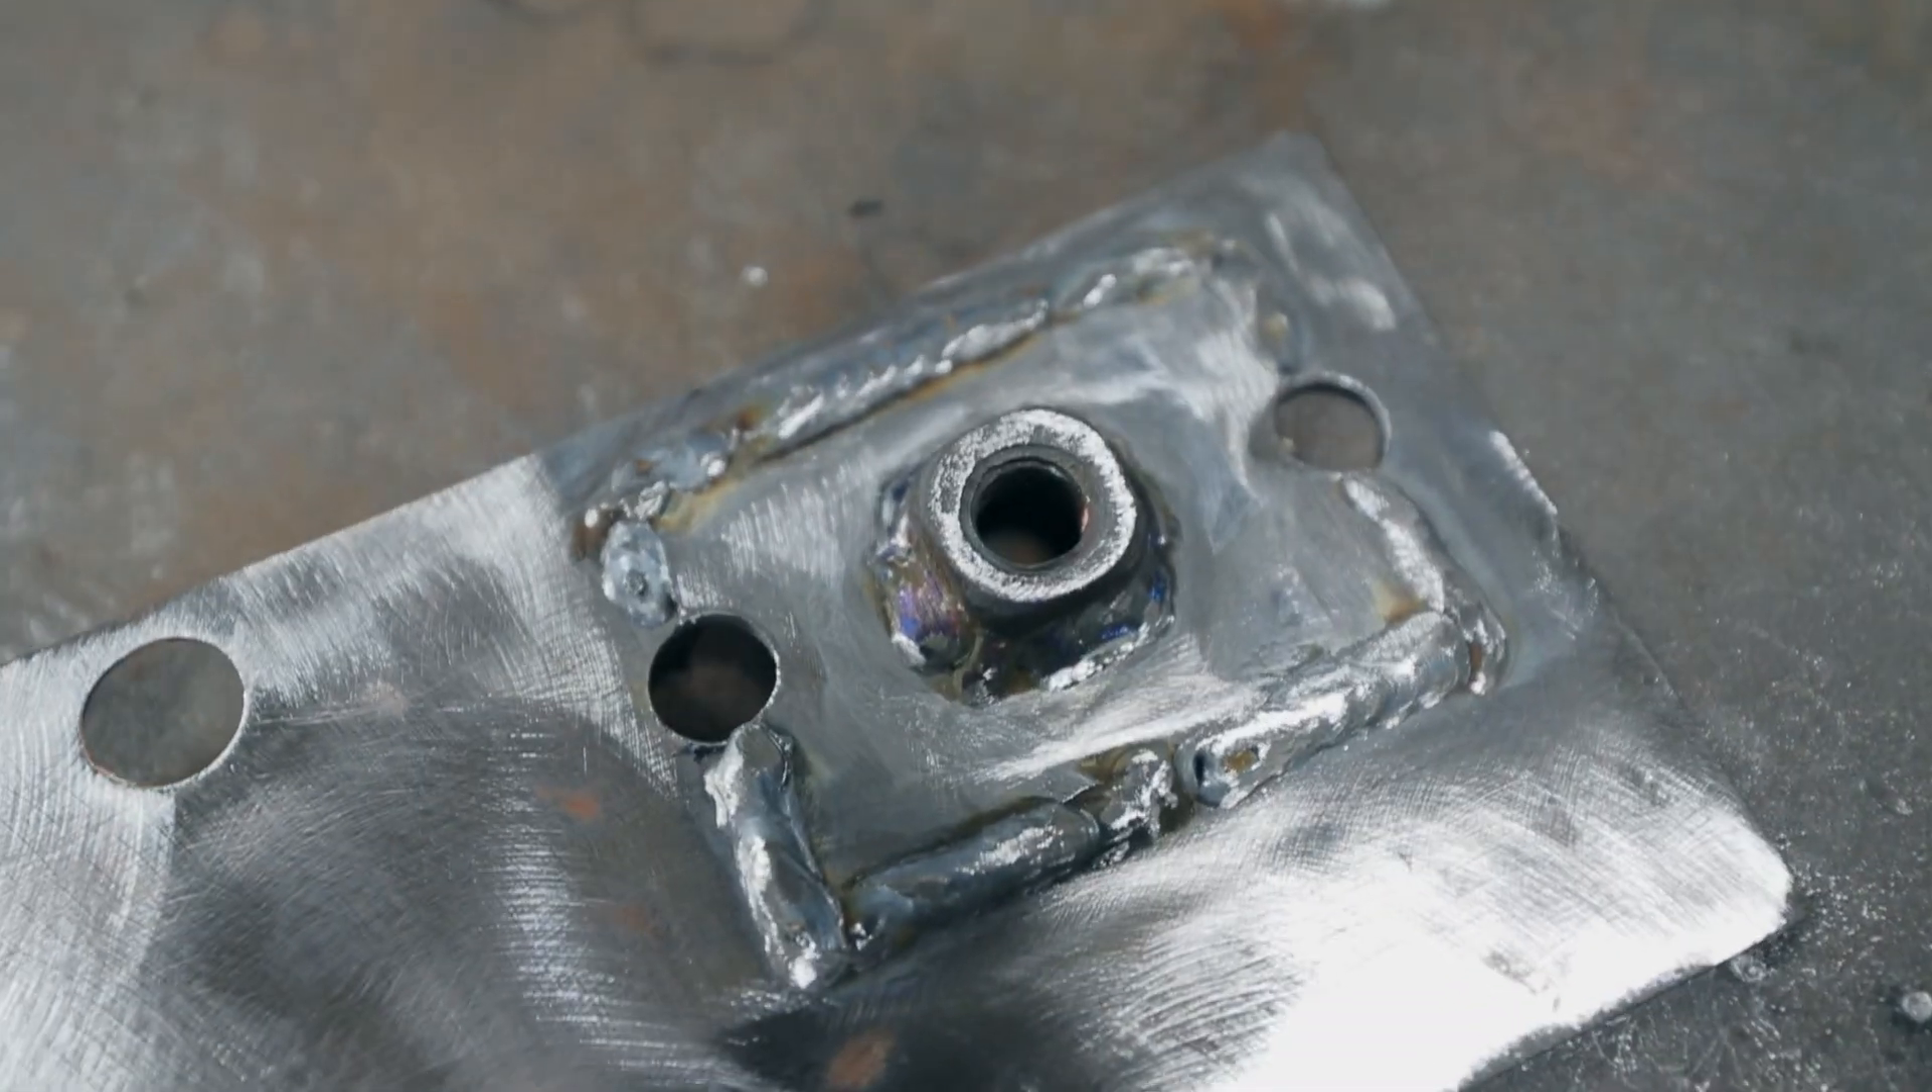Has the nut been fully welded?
Yes.